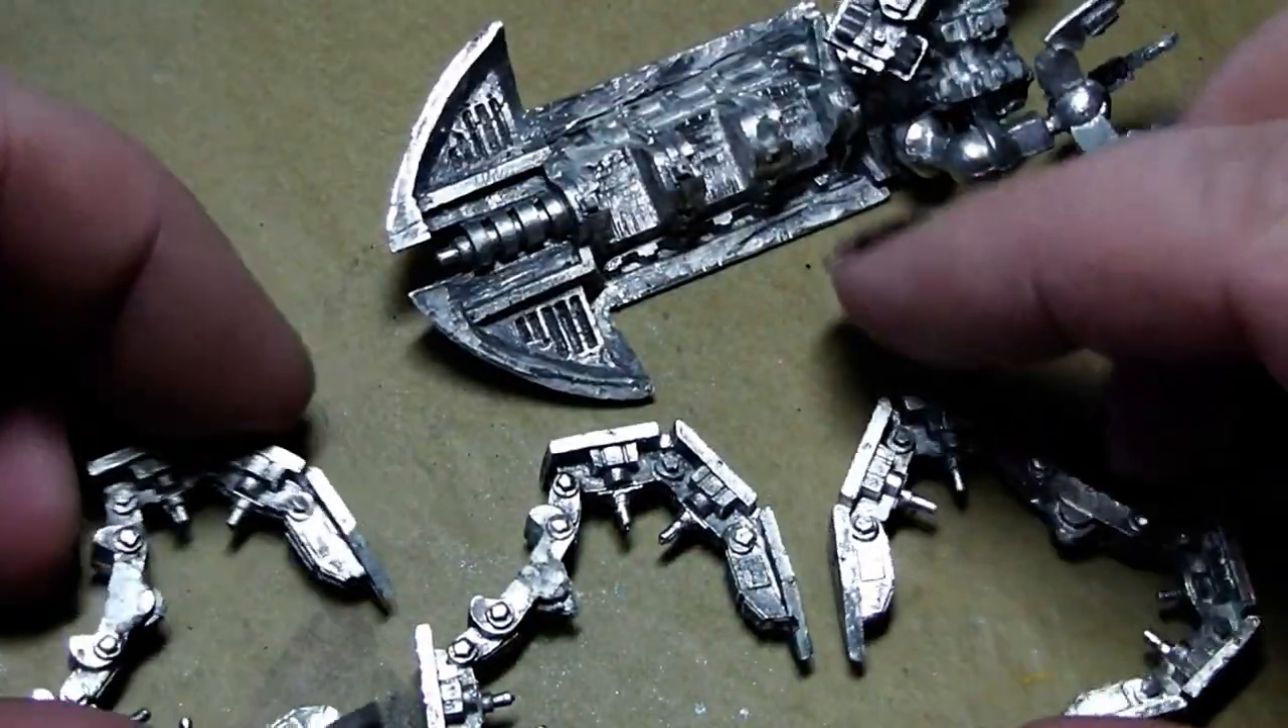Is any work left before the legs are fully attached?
Yes.